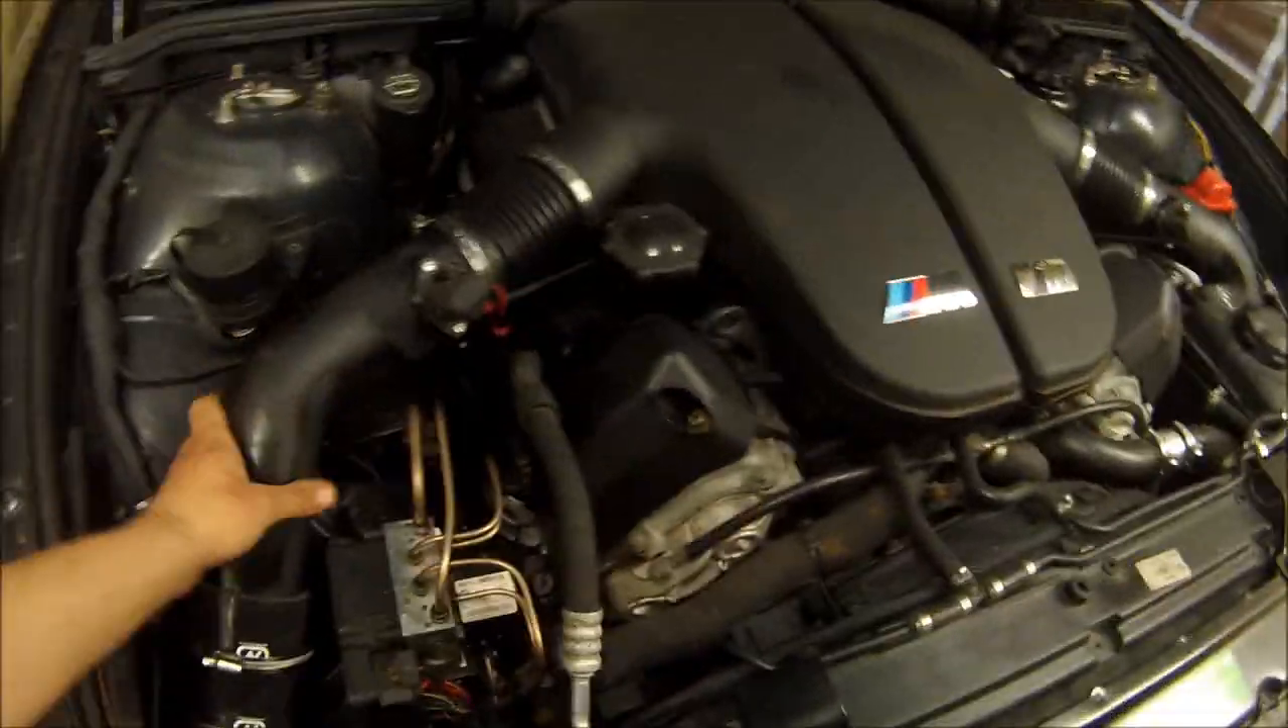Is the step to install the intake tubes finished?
Yes.